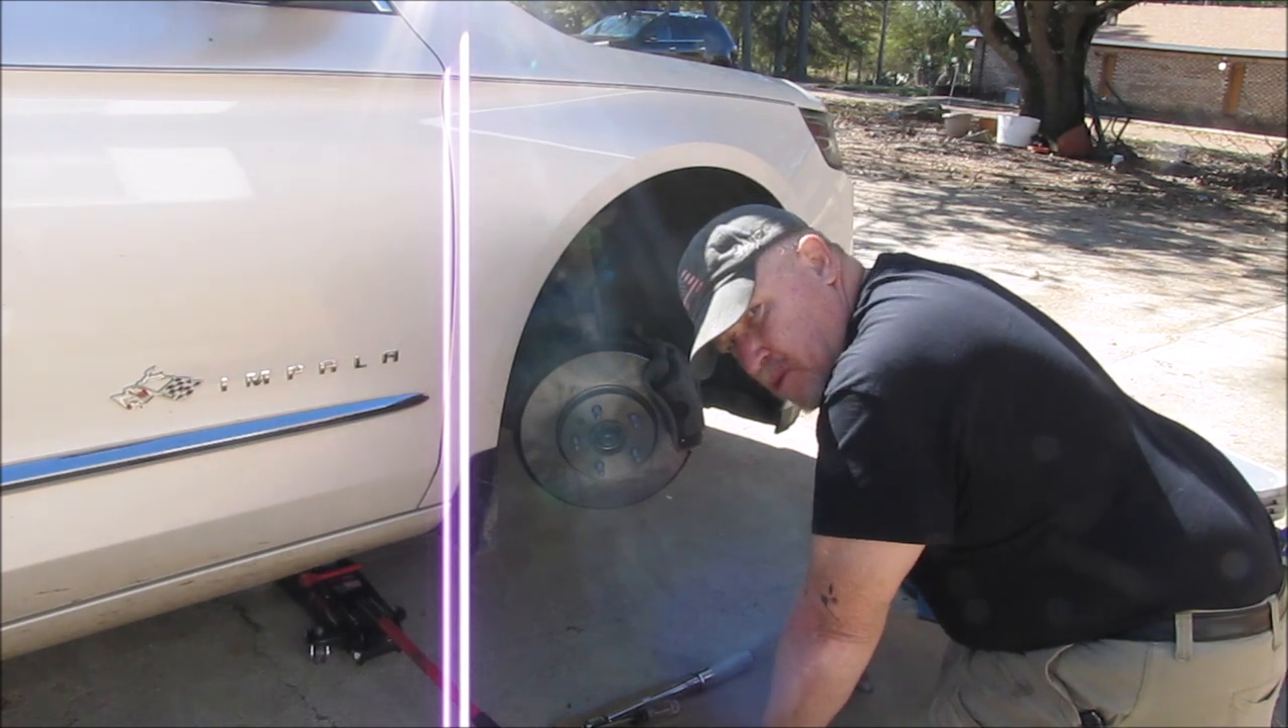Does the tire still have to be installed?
Yes.